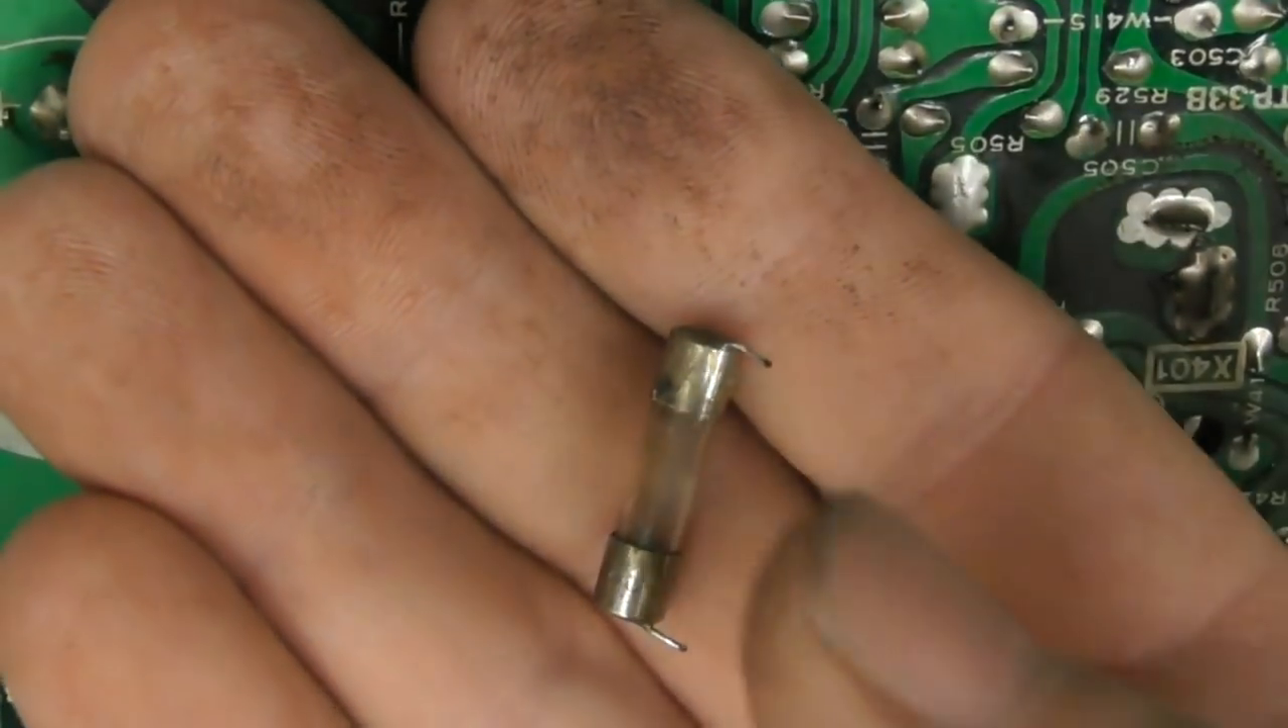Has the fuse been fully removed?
Yes.